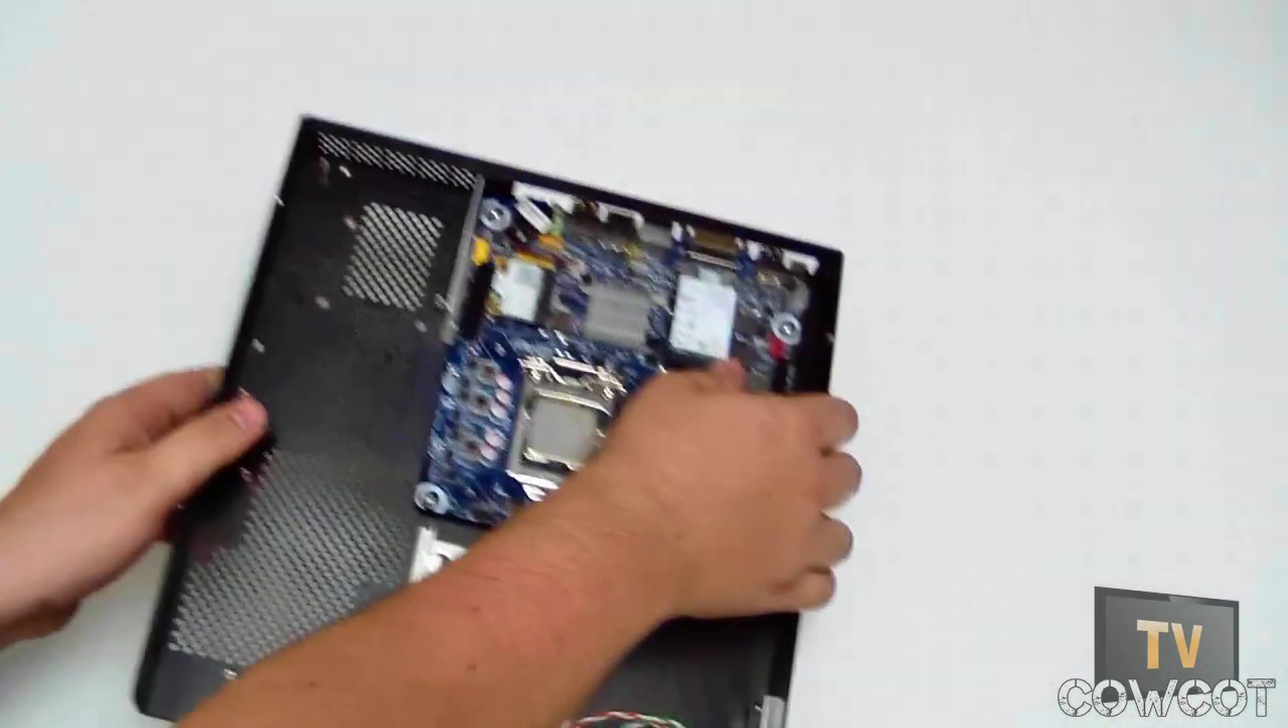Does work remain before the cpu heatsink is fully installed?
Yes.